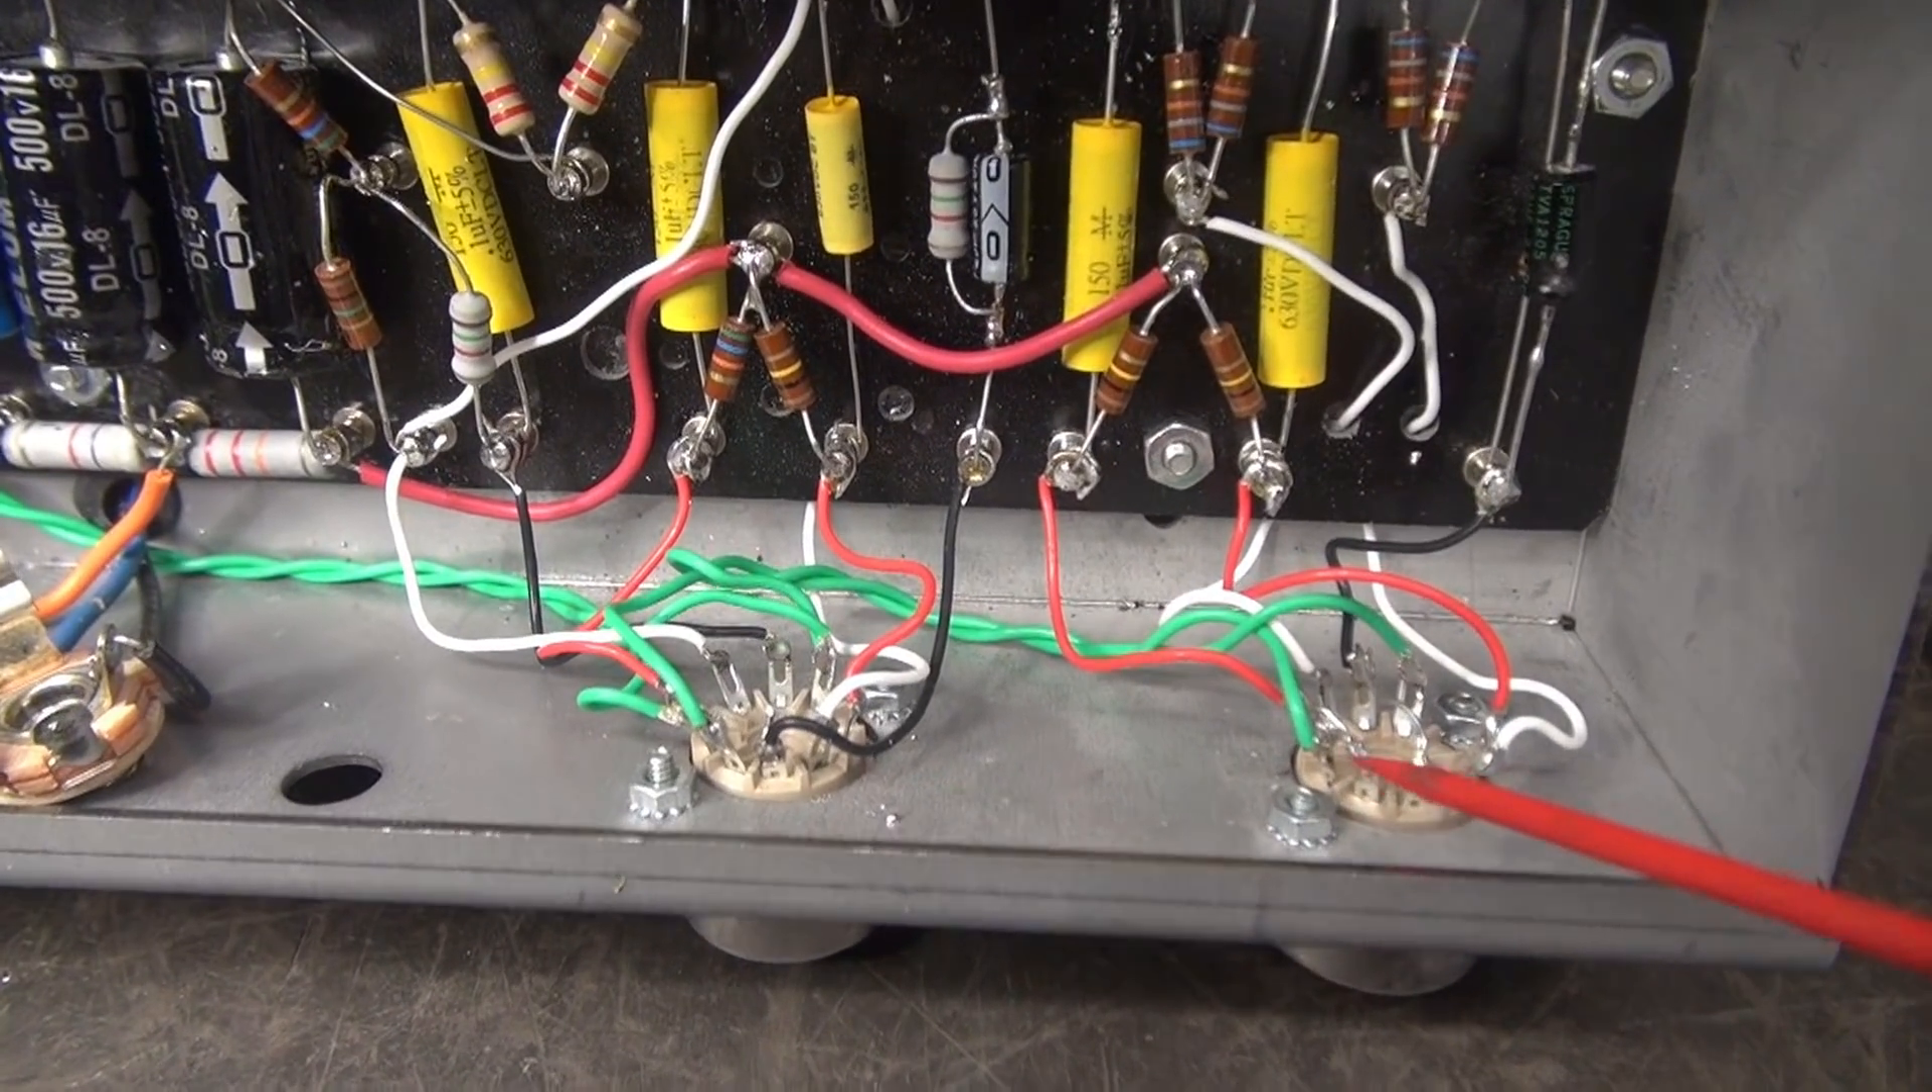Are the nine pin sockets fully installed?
Yes.